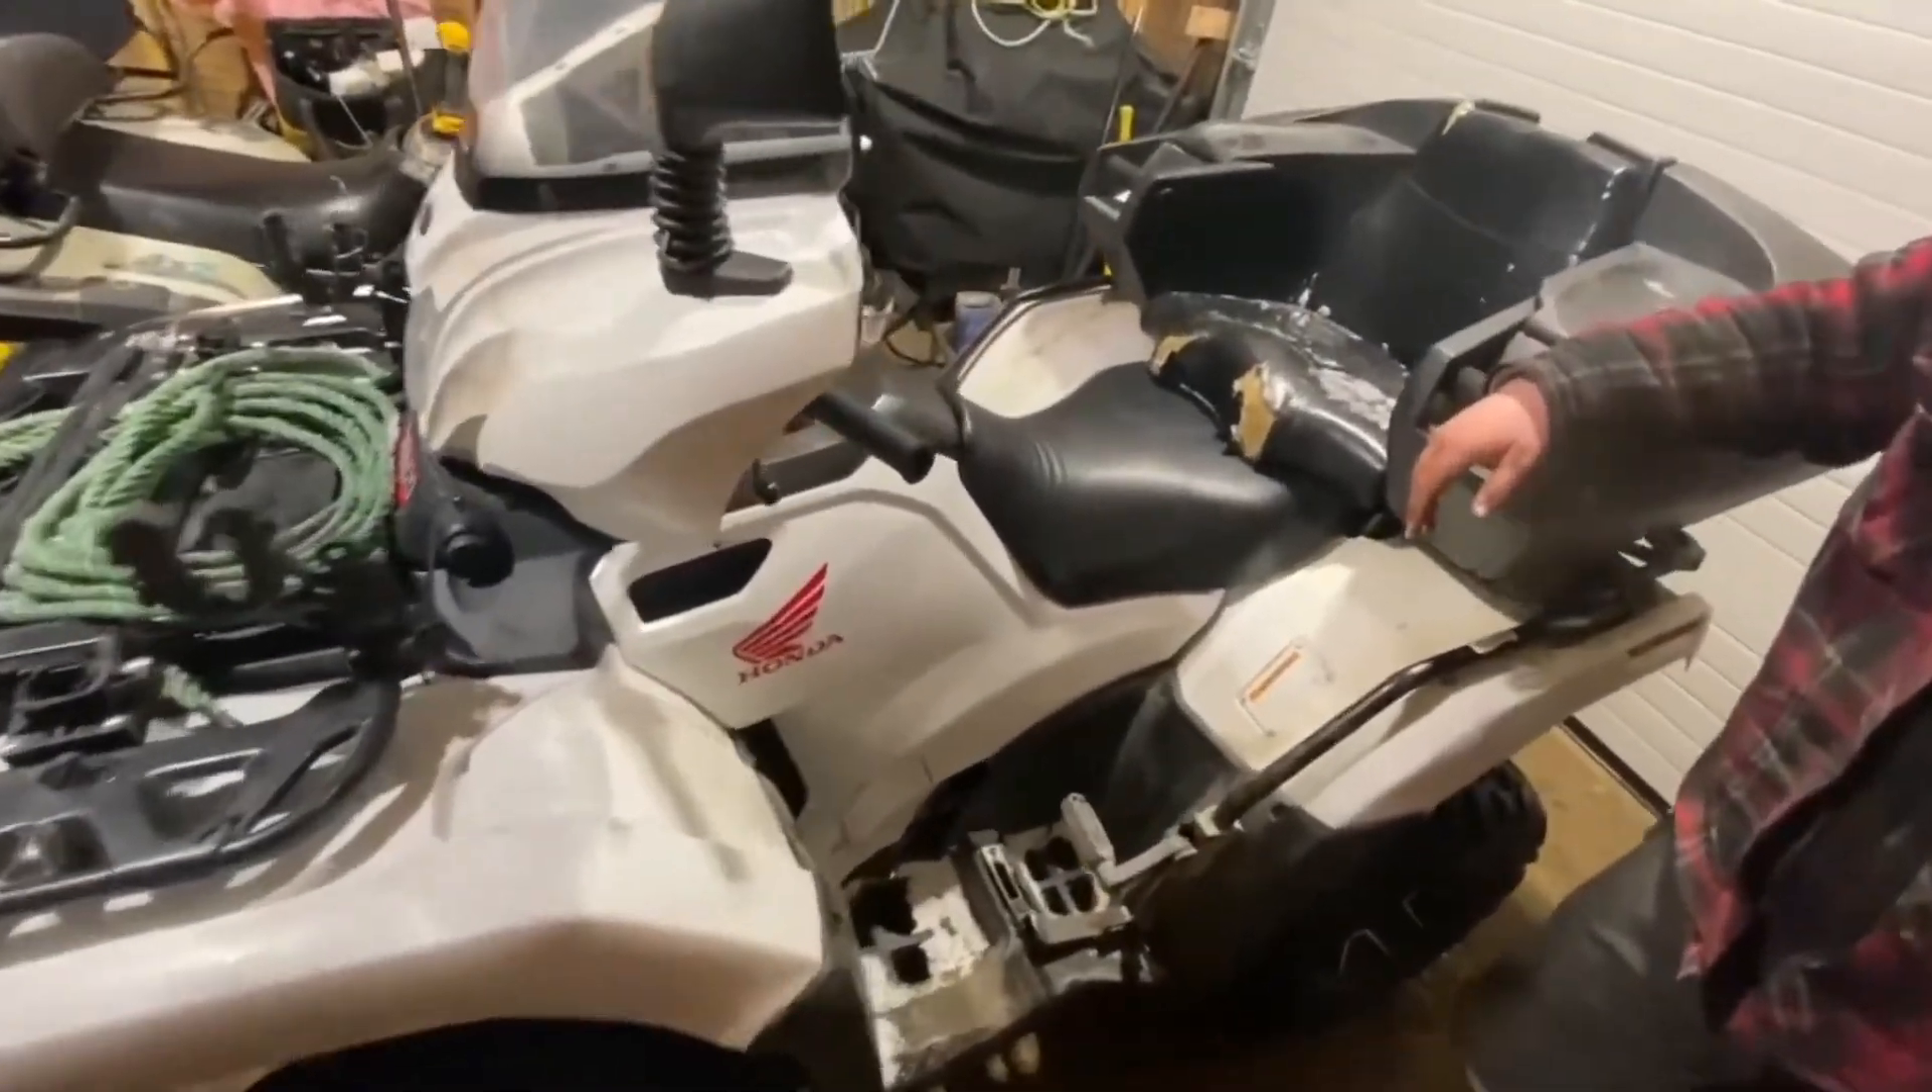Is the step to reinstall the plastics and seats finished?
Yes.